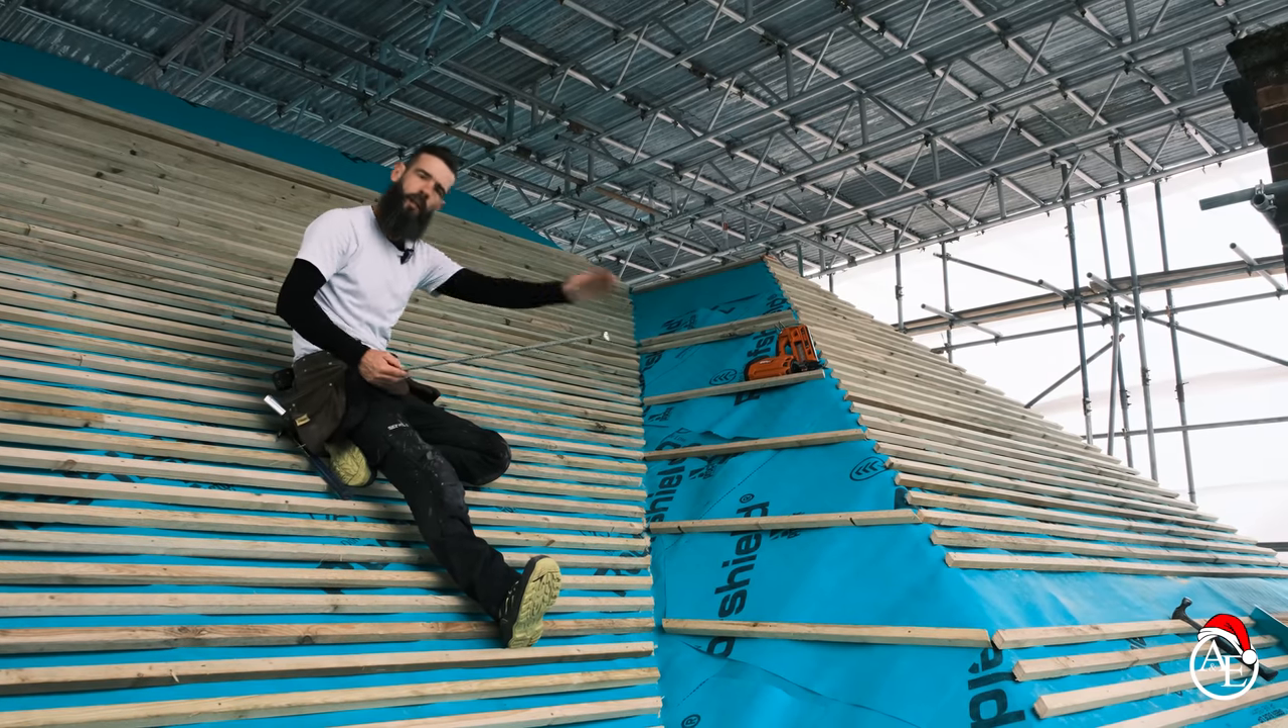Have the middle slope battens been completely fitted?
No.